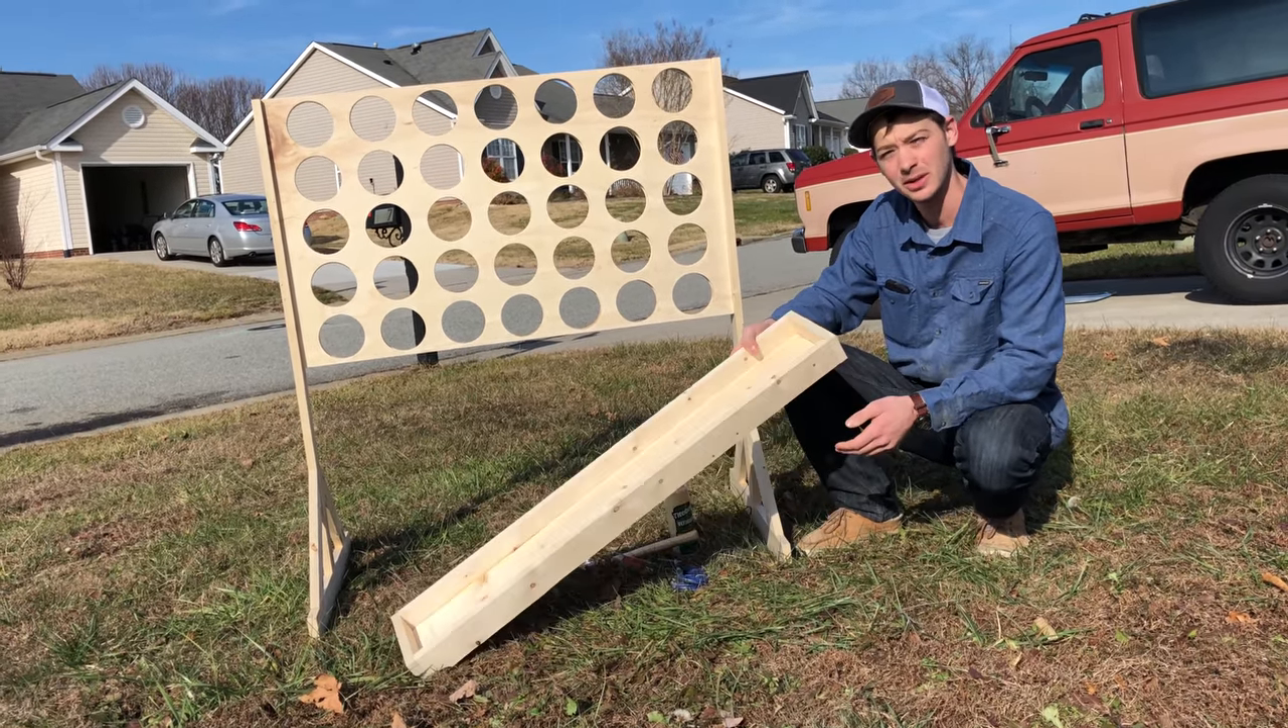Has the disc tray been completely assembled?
Yes.